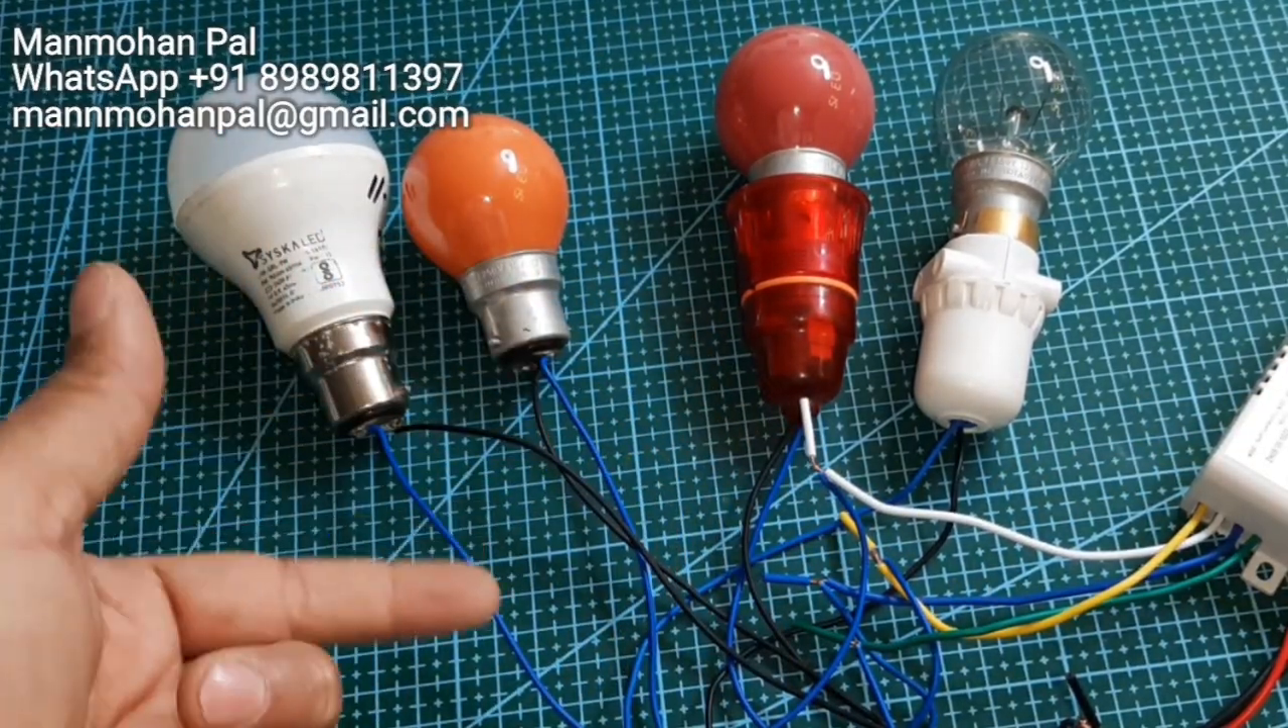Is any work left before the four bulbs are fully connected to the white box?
No.